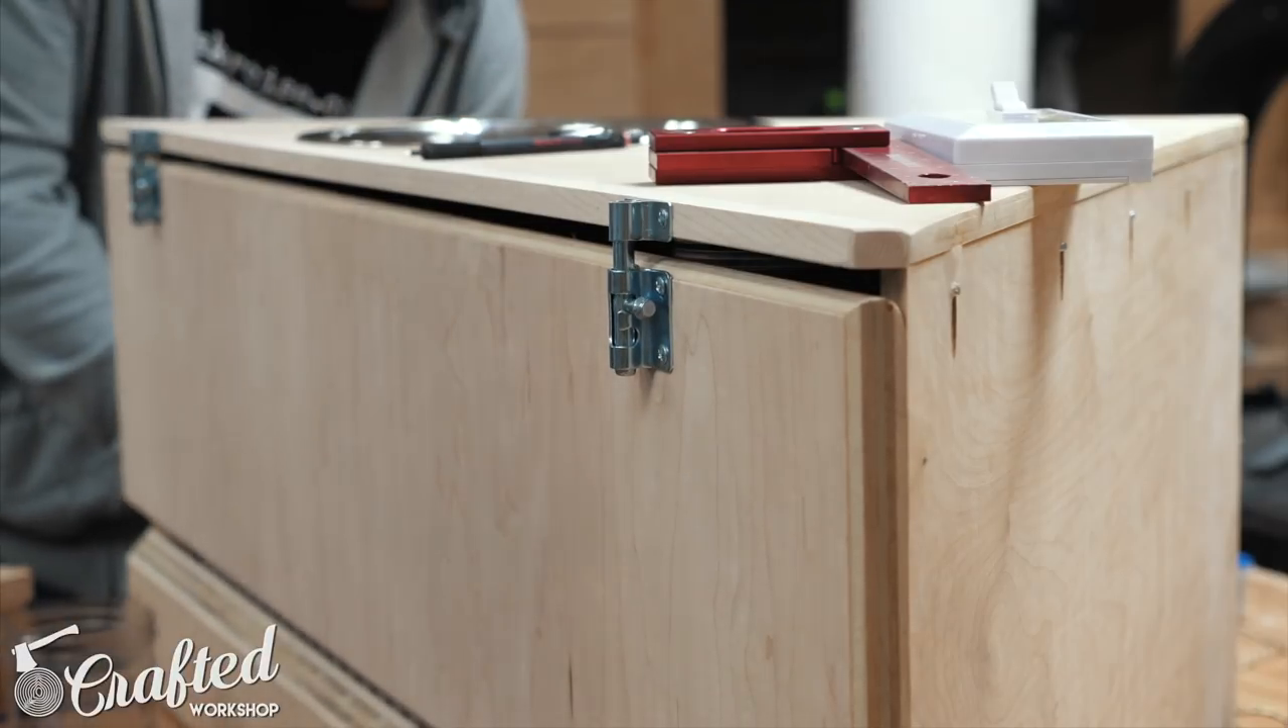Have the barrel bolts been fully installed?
Yes.